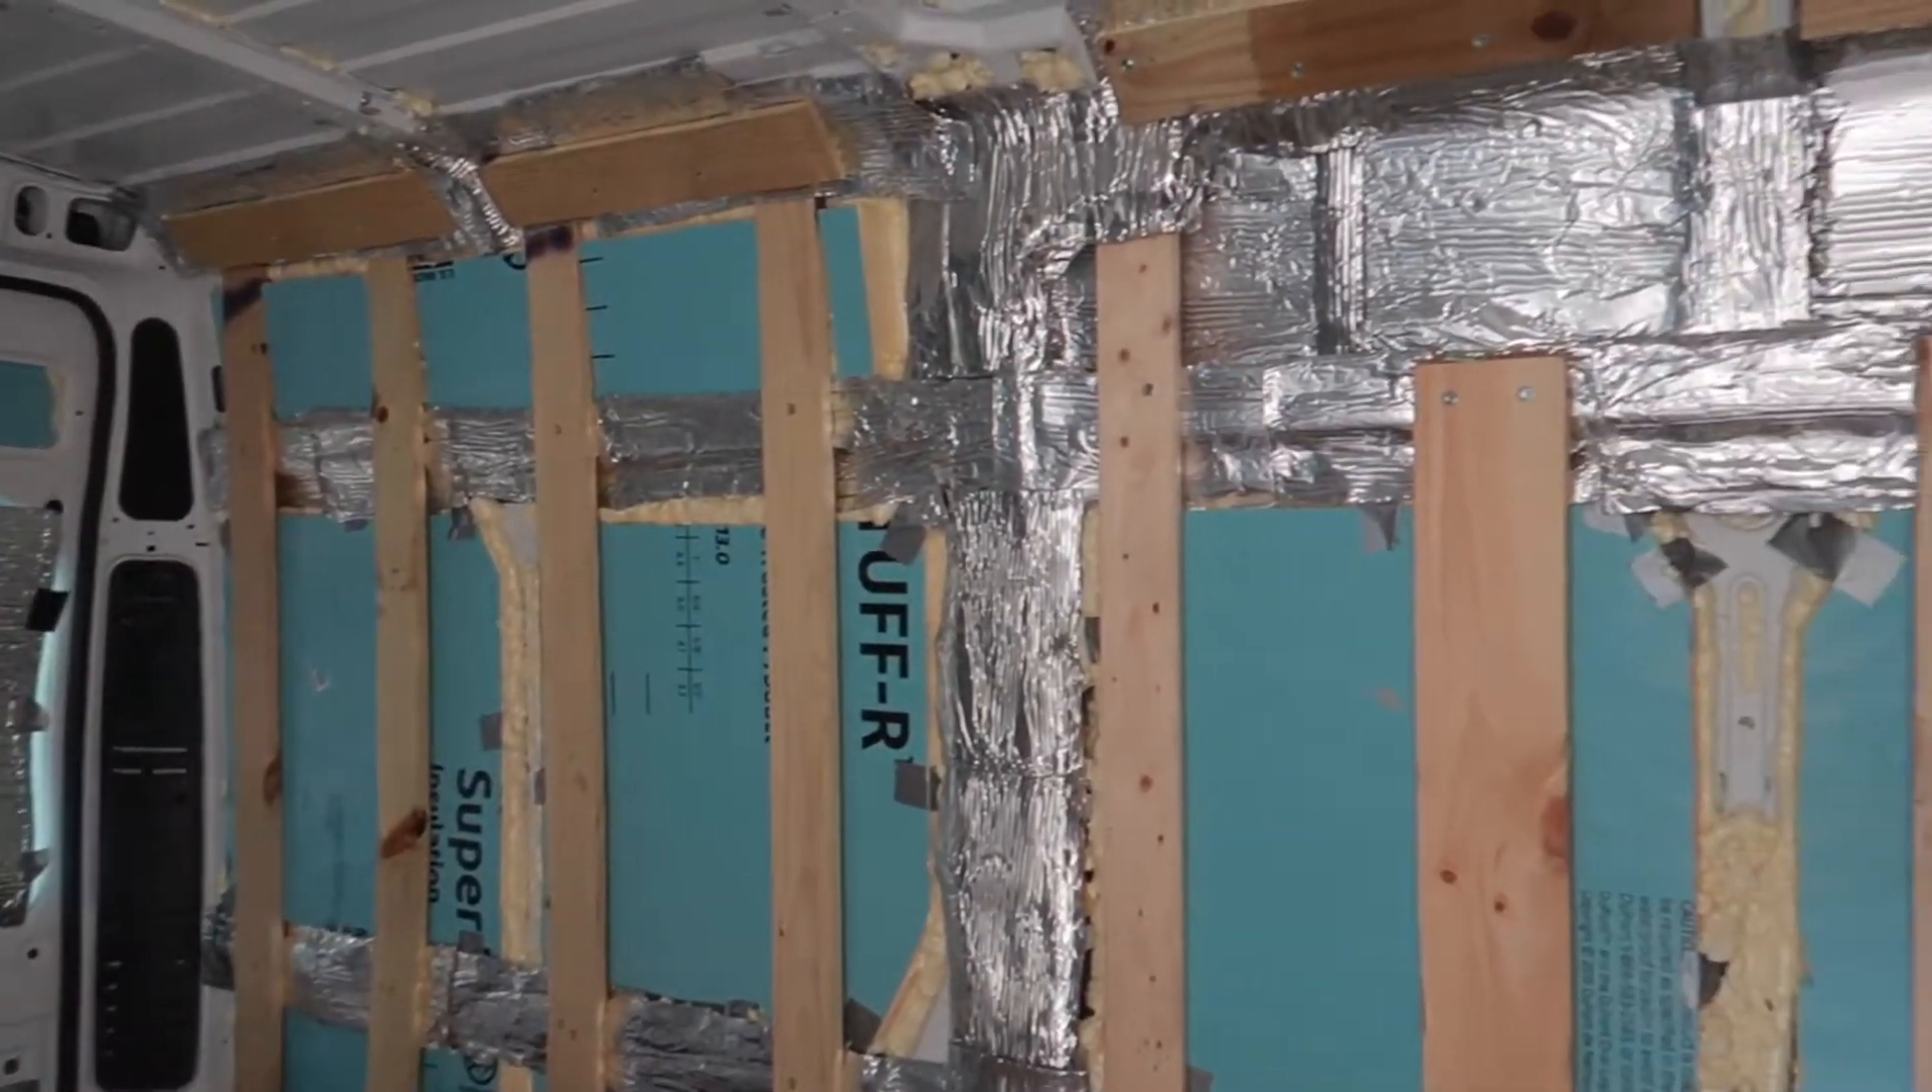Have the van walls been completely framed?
Yes.